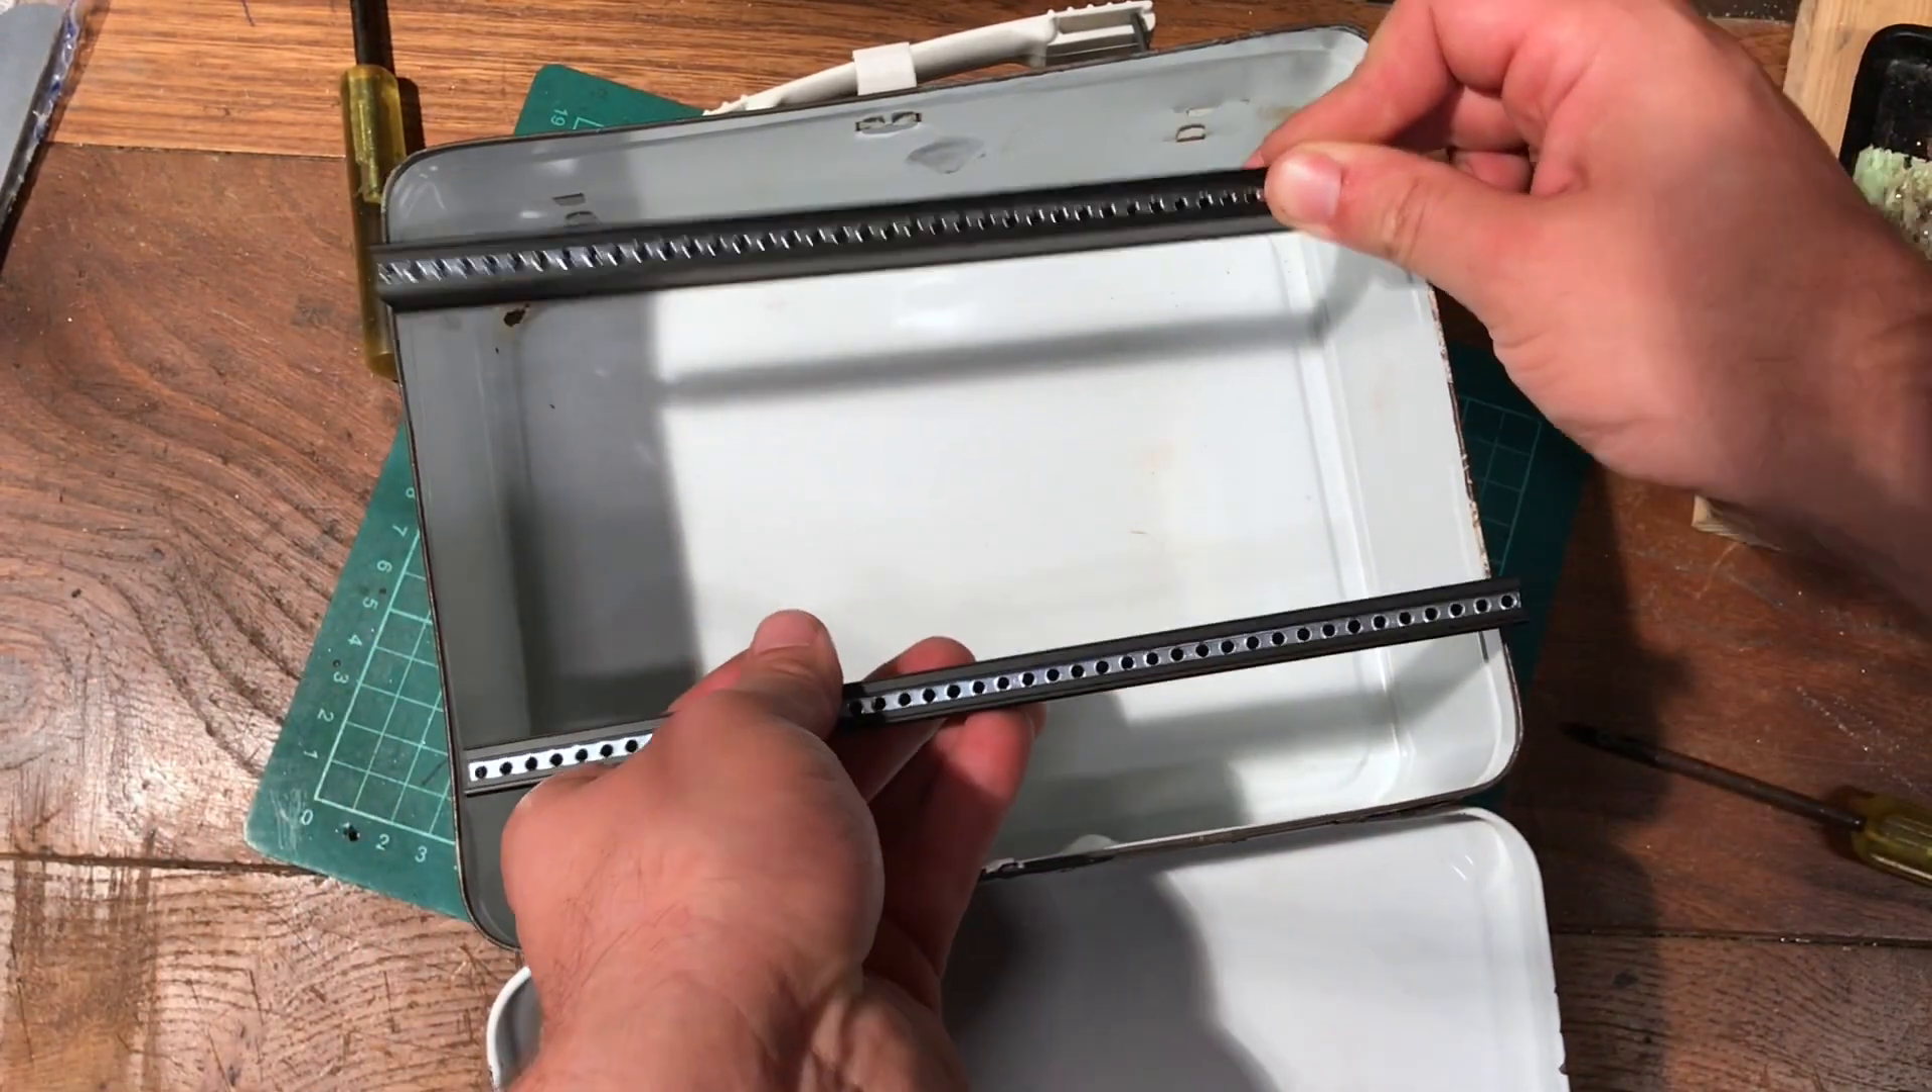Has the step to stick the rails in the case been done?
No.